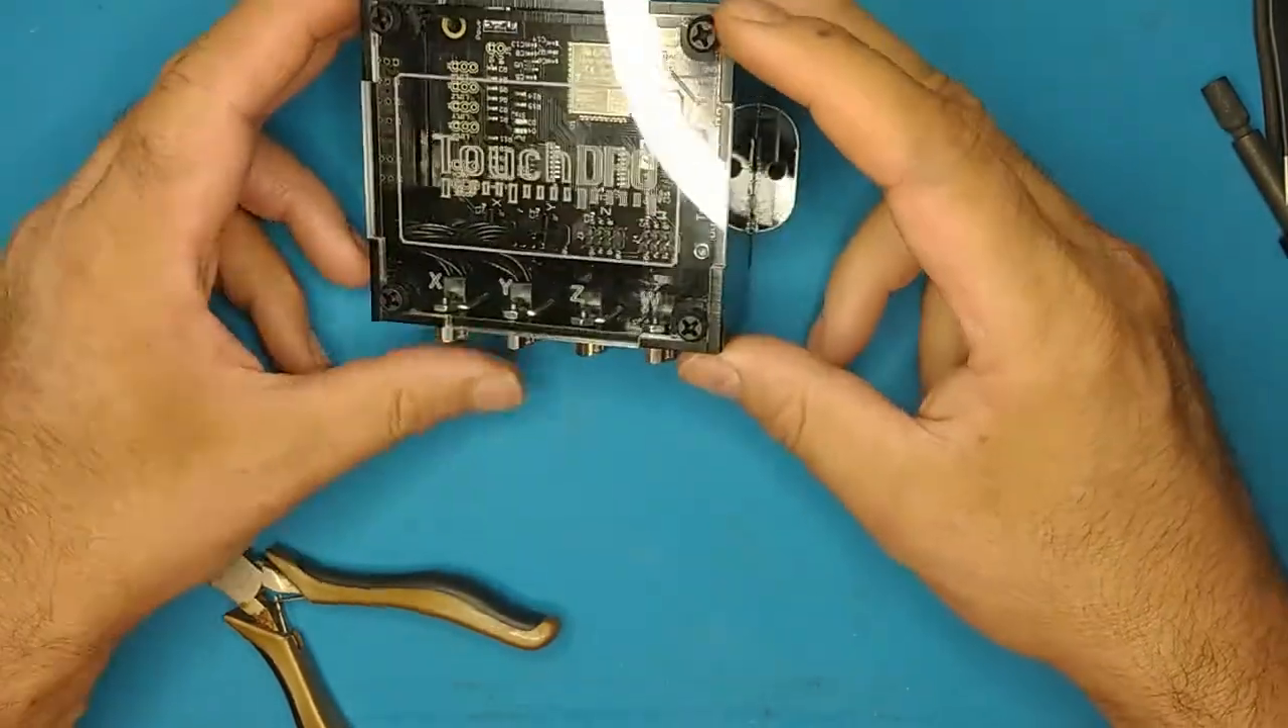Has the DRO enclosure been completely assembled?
Yes.